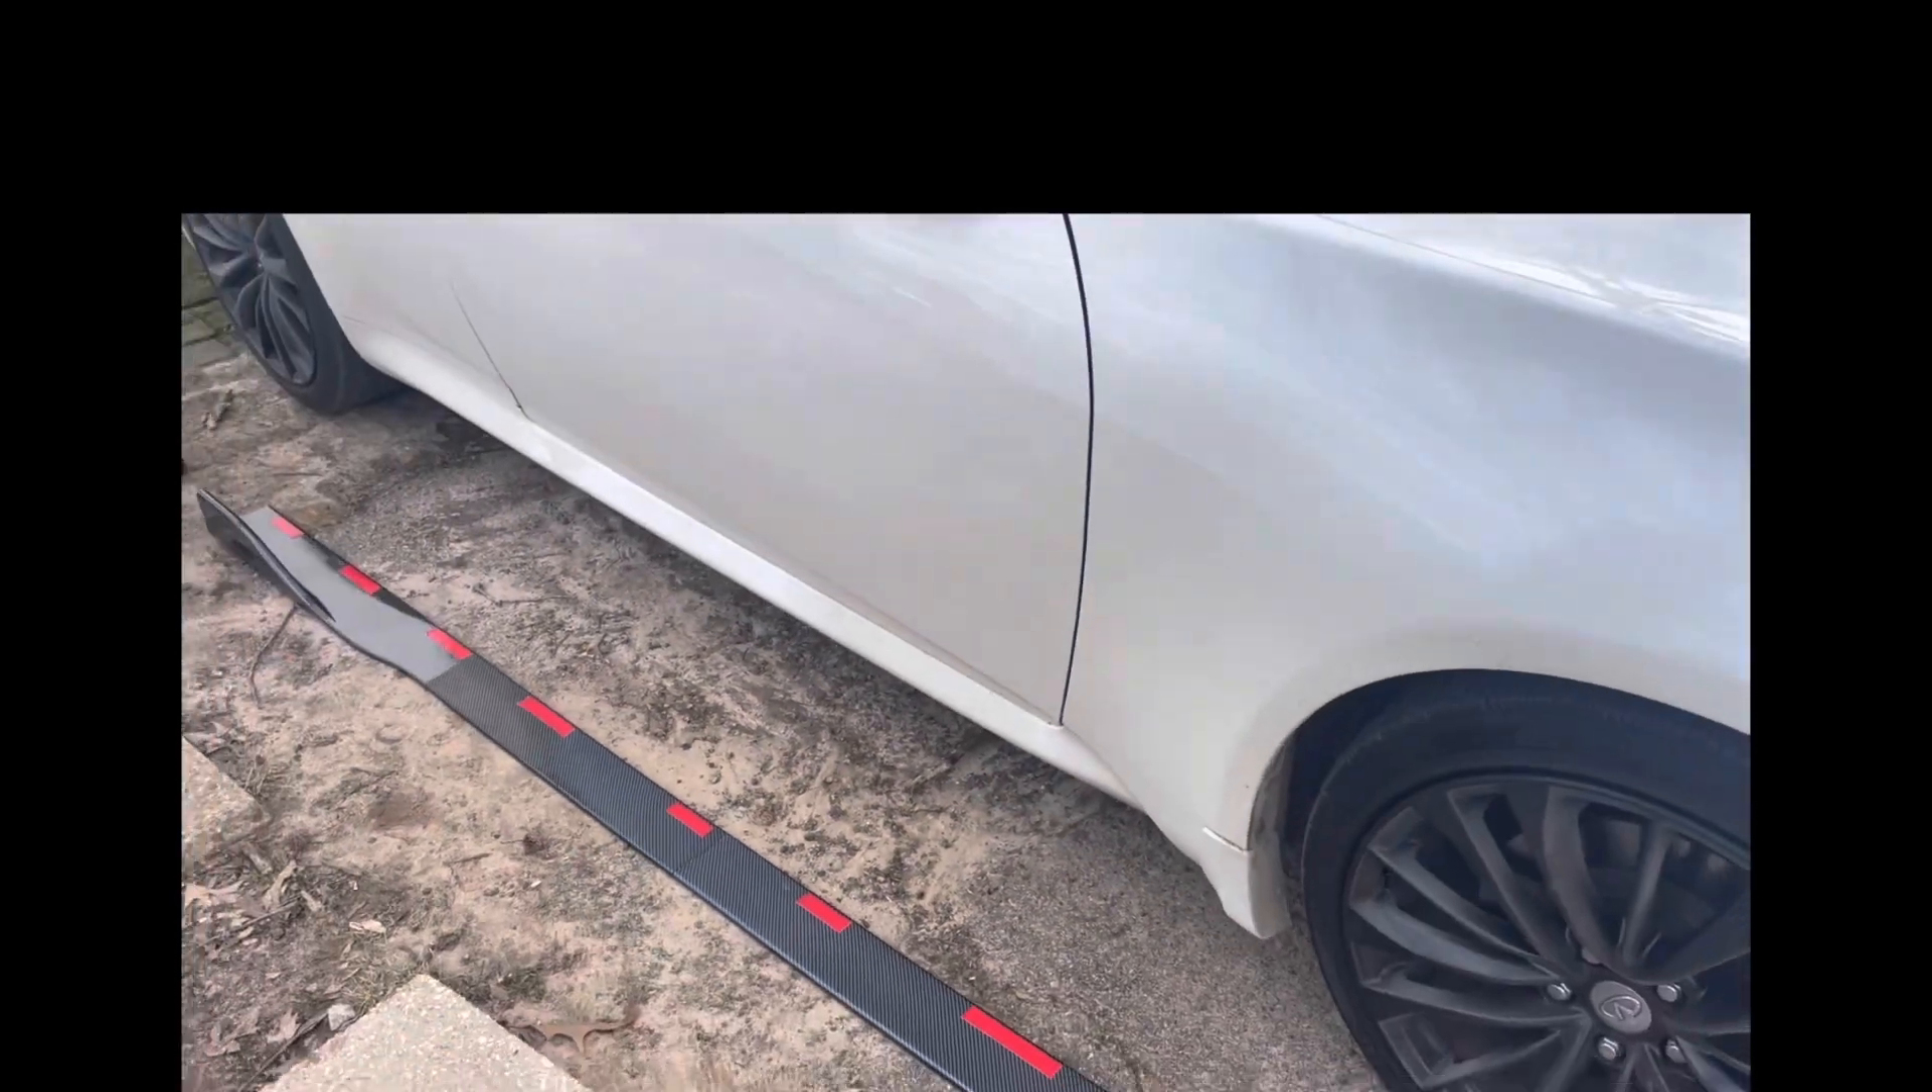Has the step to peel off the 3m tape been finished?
No.